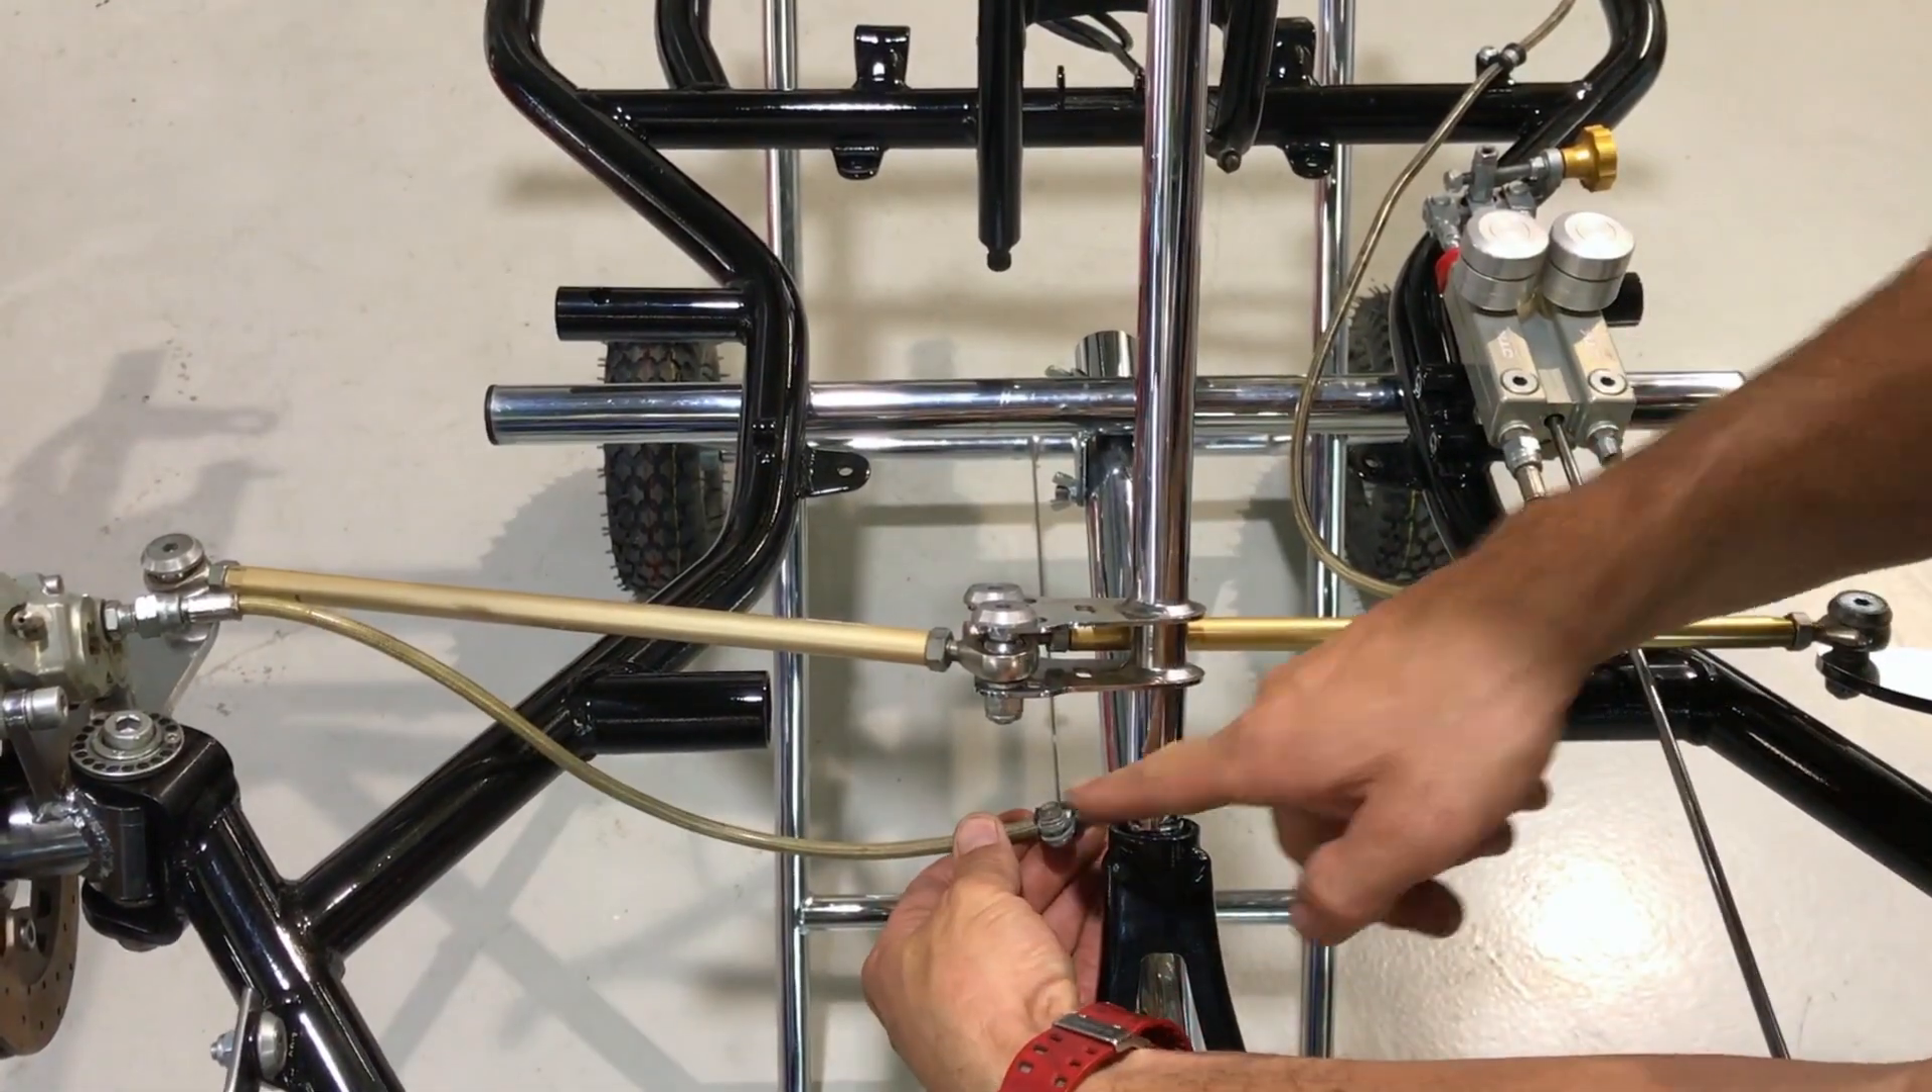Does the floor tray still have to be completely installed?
Yes.